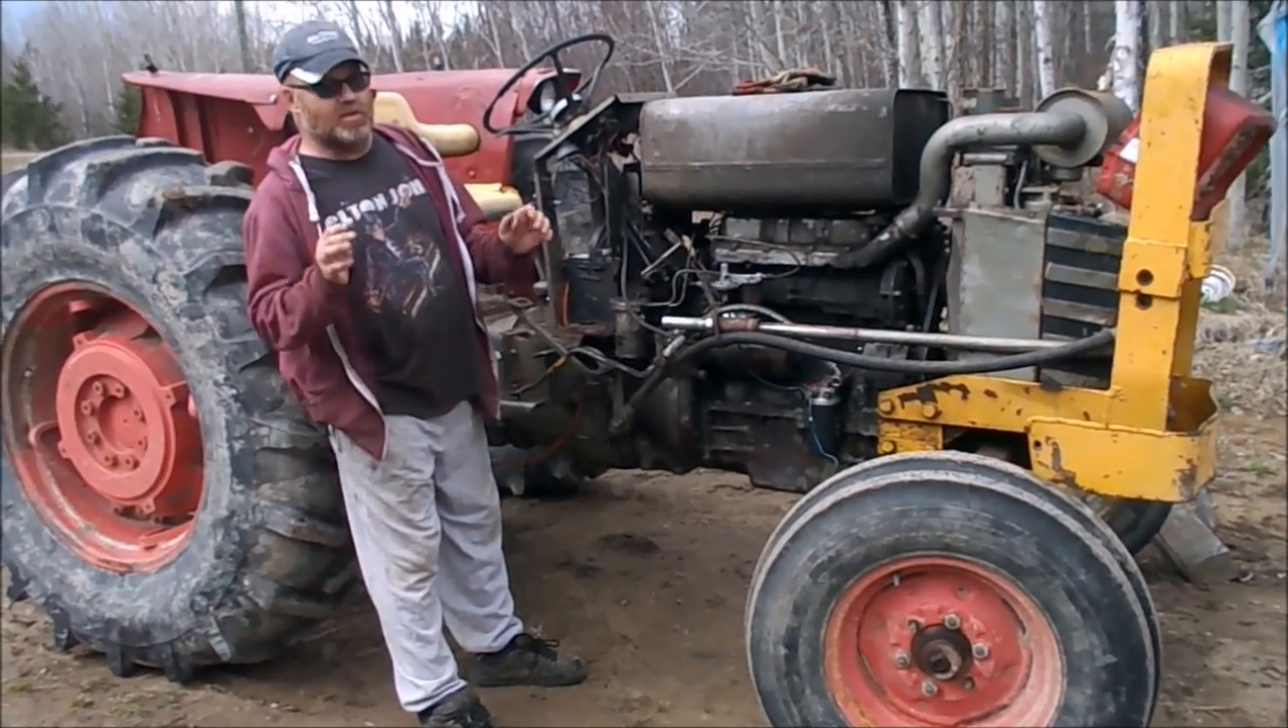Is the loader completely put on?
No.